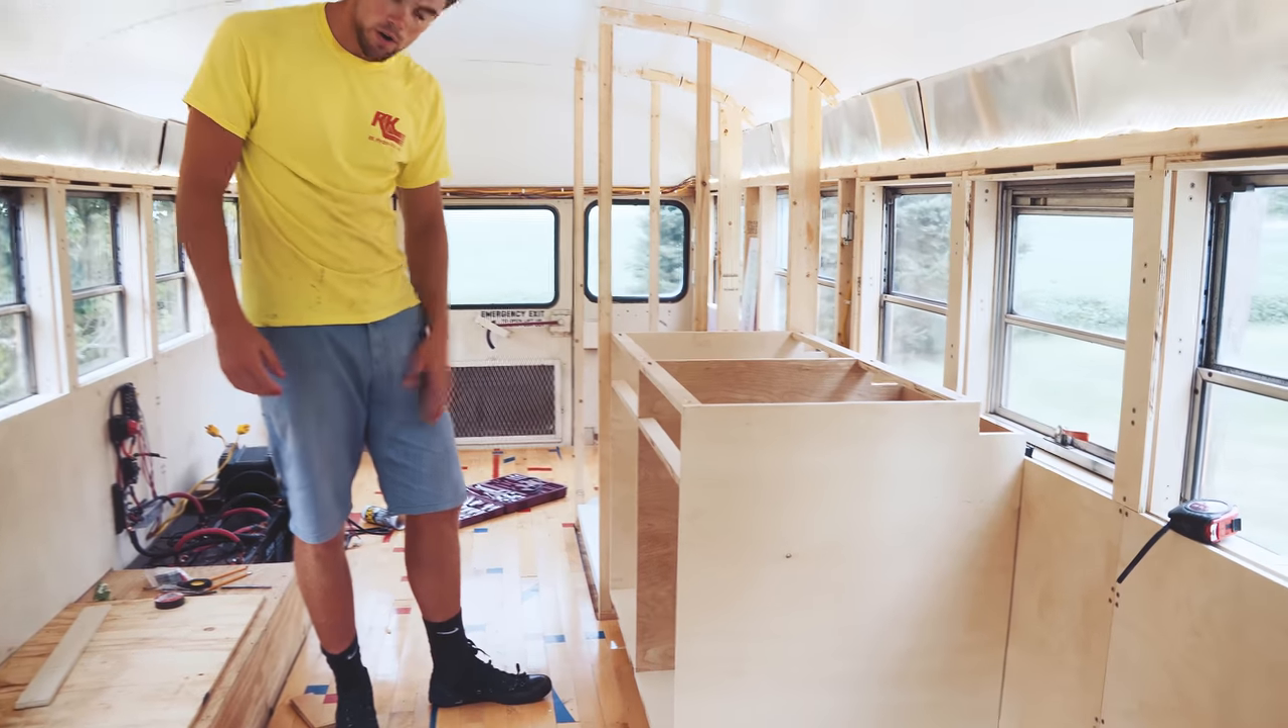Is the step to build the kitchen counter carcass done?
Yes.